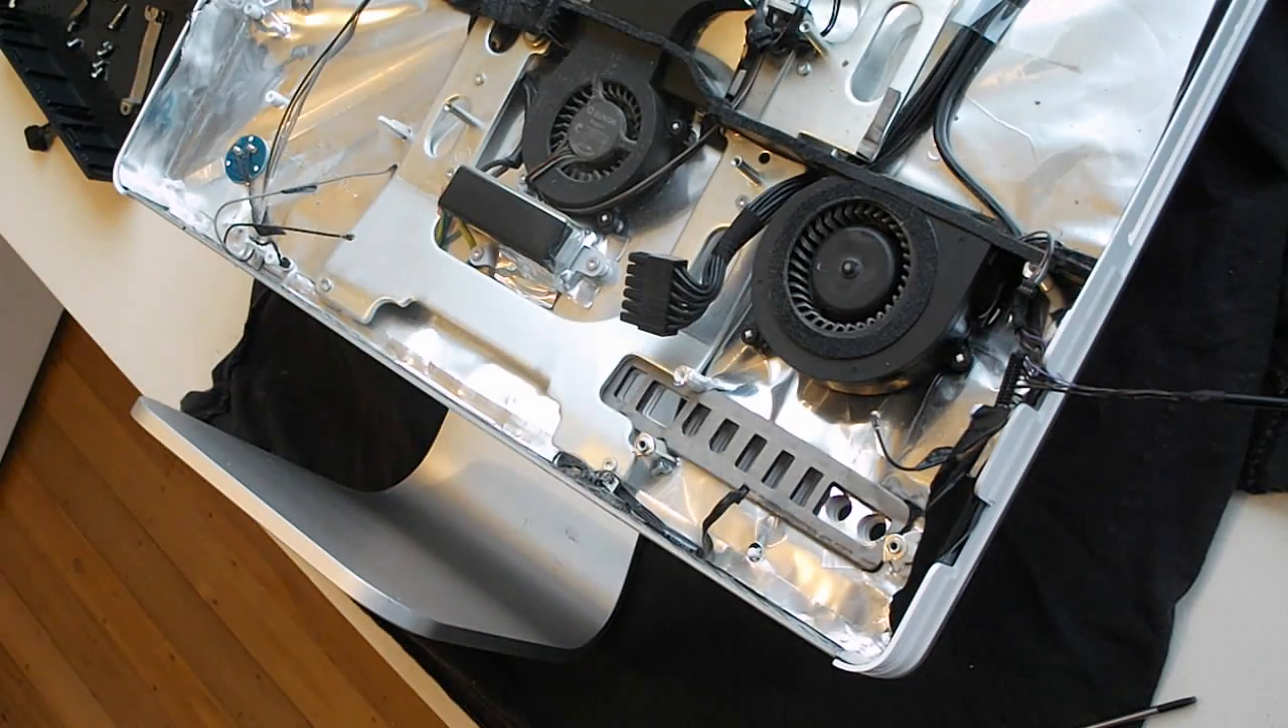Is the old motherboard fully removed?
Yes.